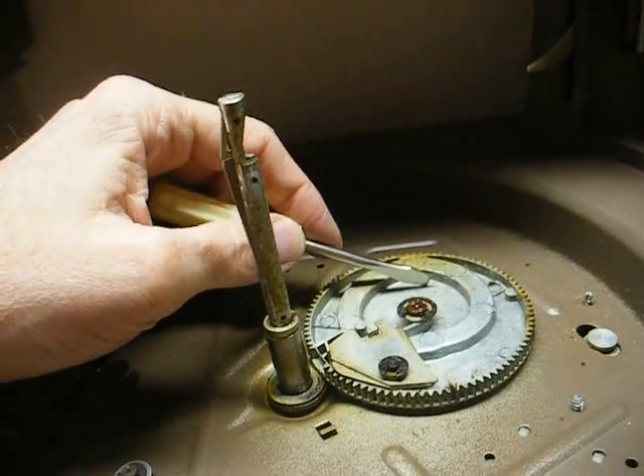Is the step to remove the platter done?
Yes.